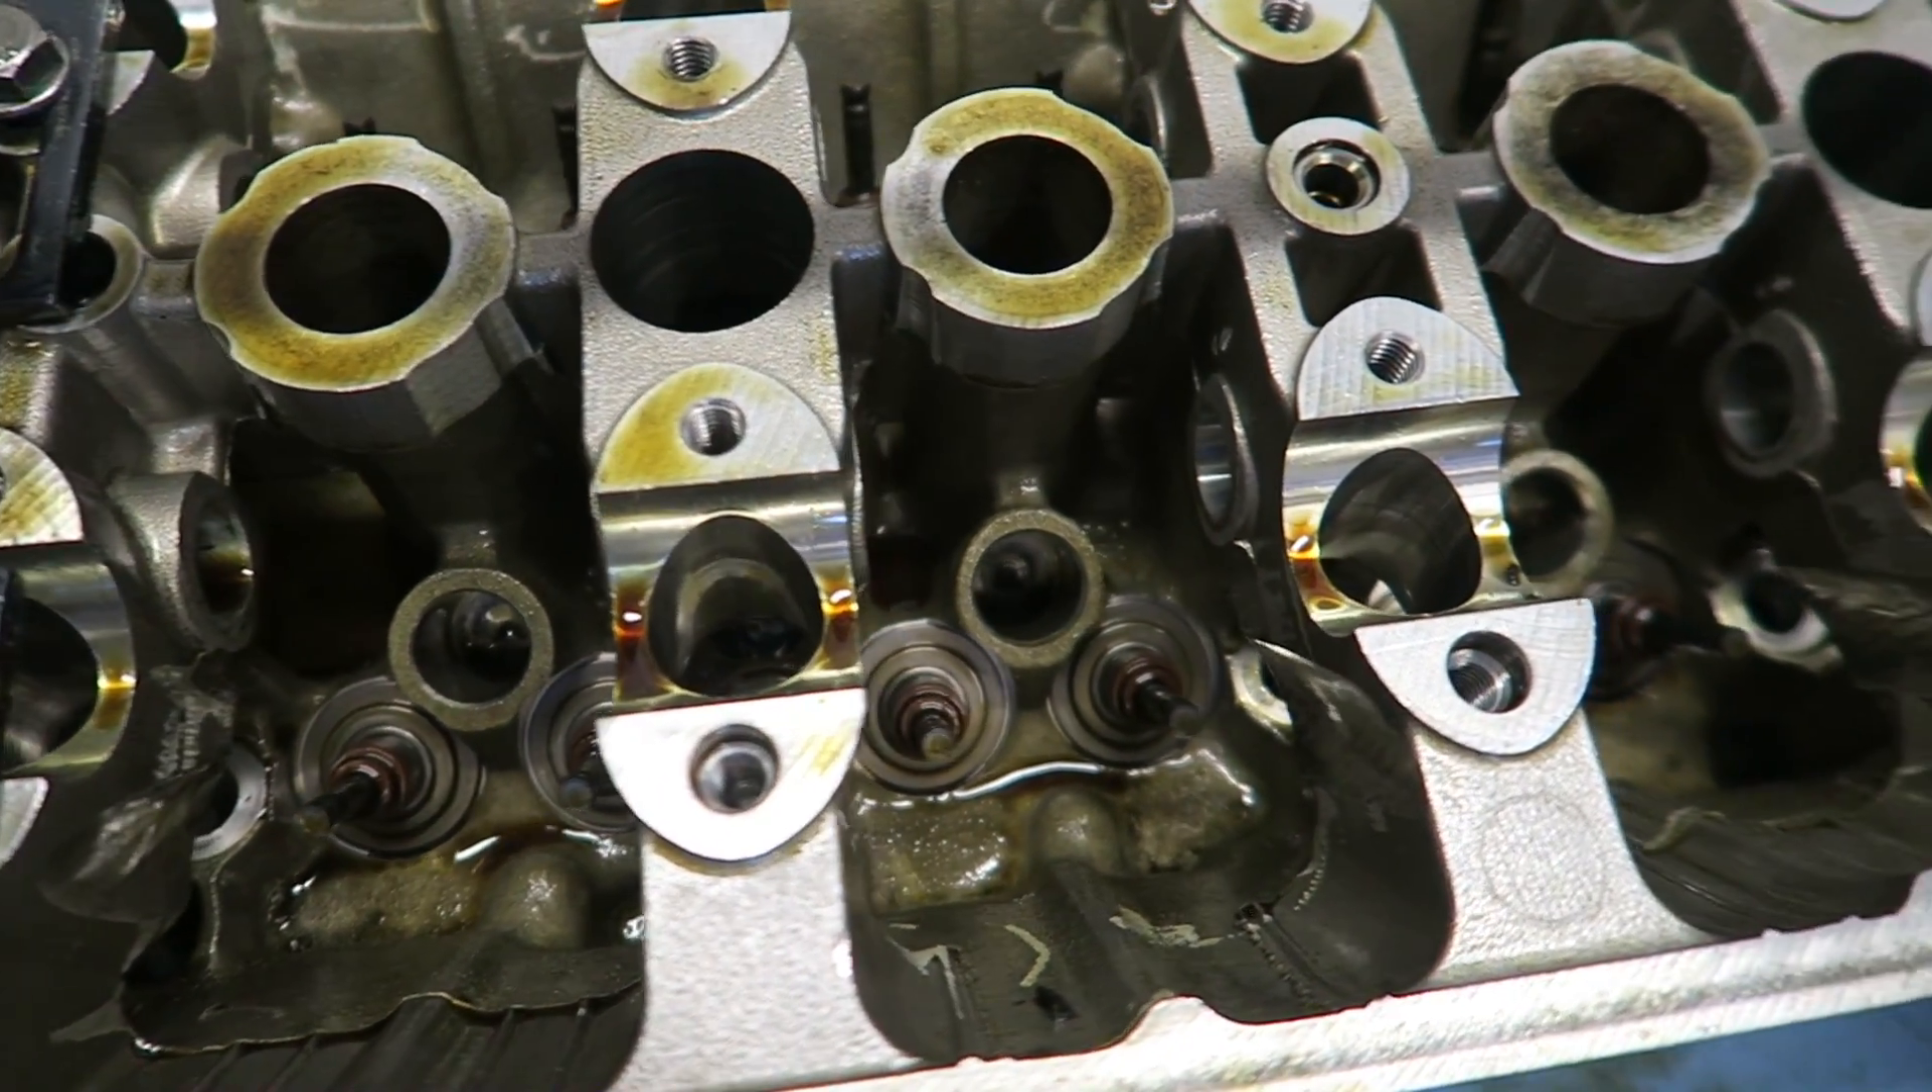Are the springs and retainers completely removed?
Yes.